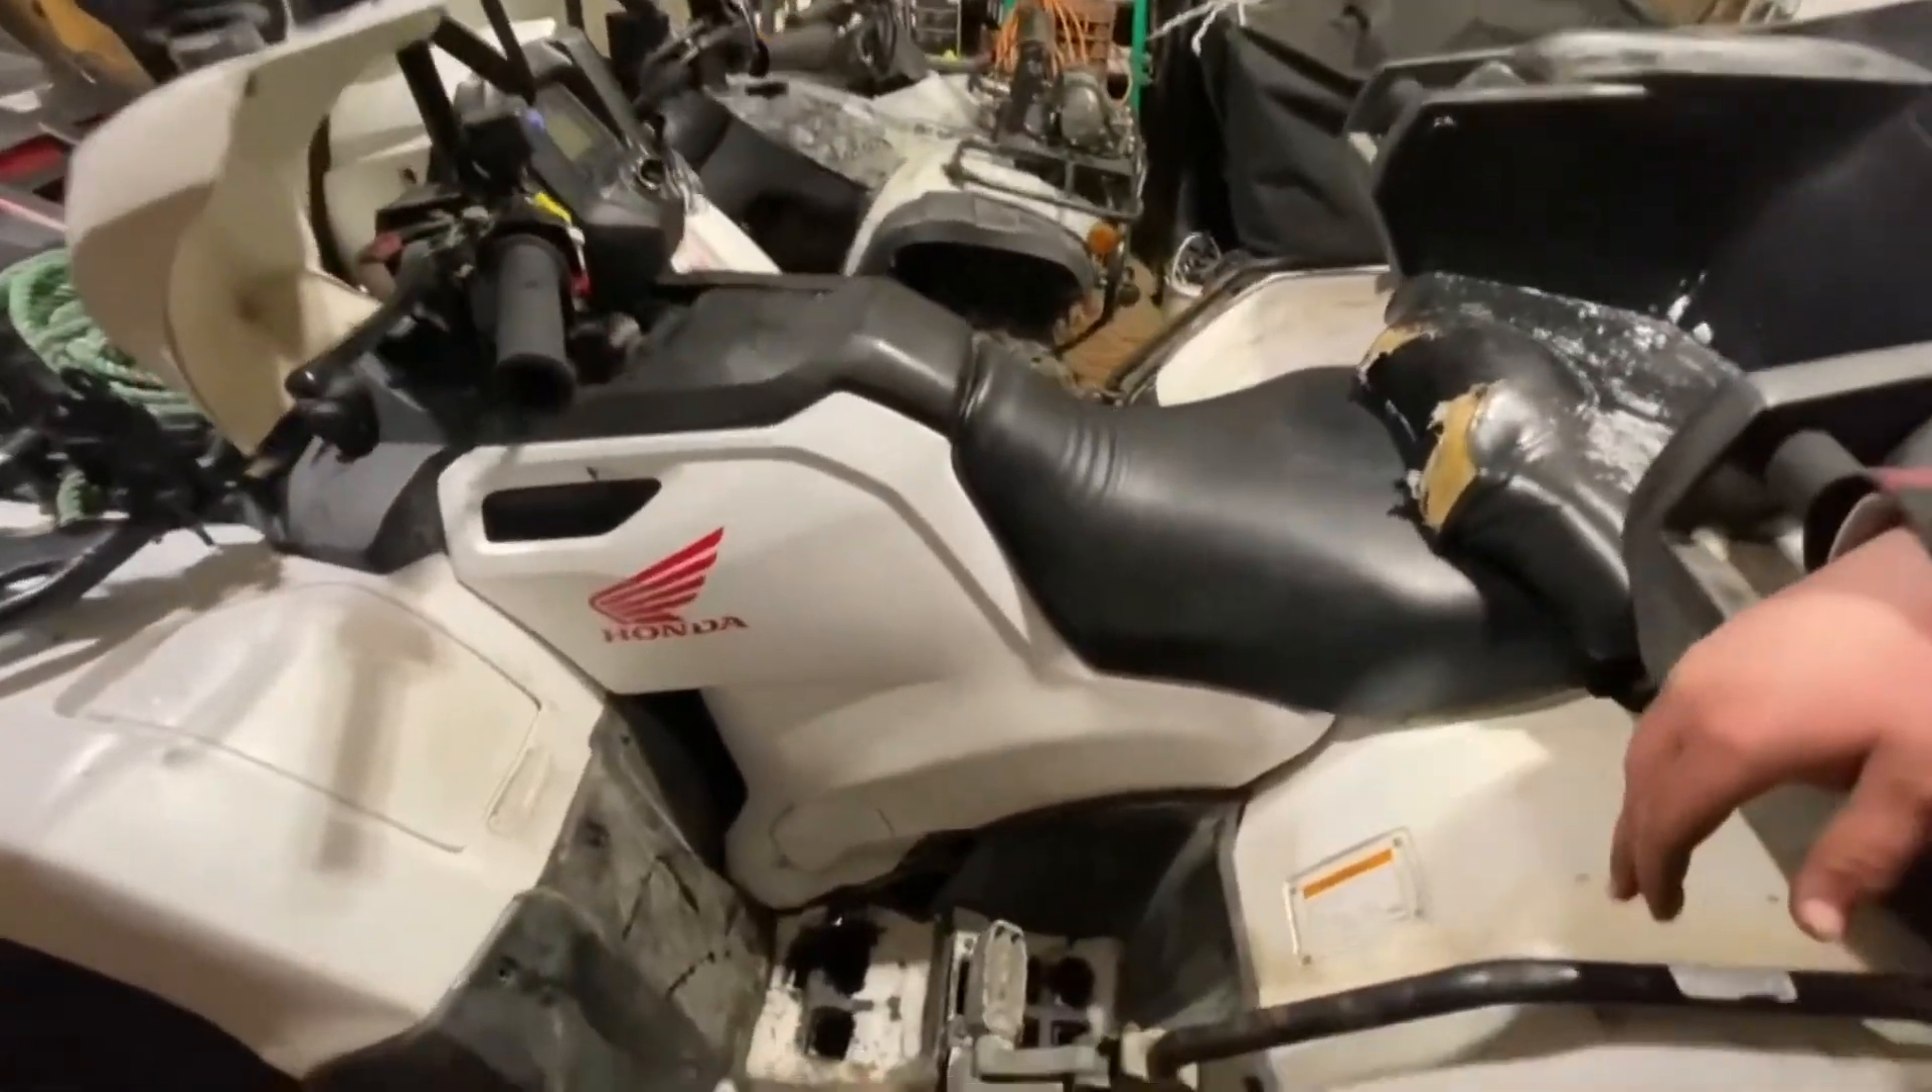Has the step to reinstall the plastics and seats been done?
Yes.